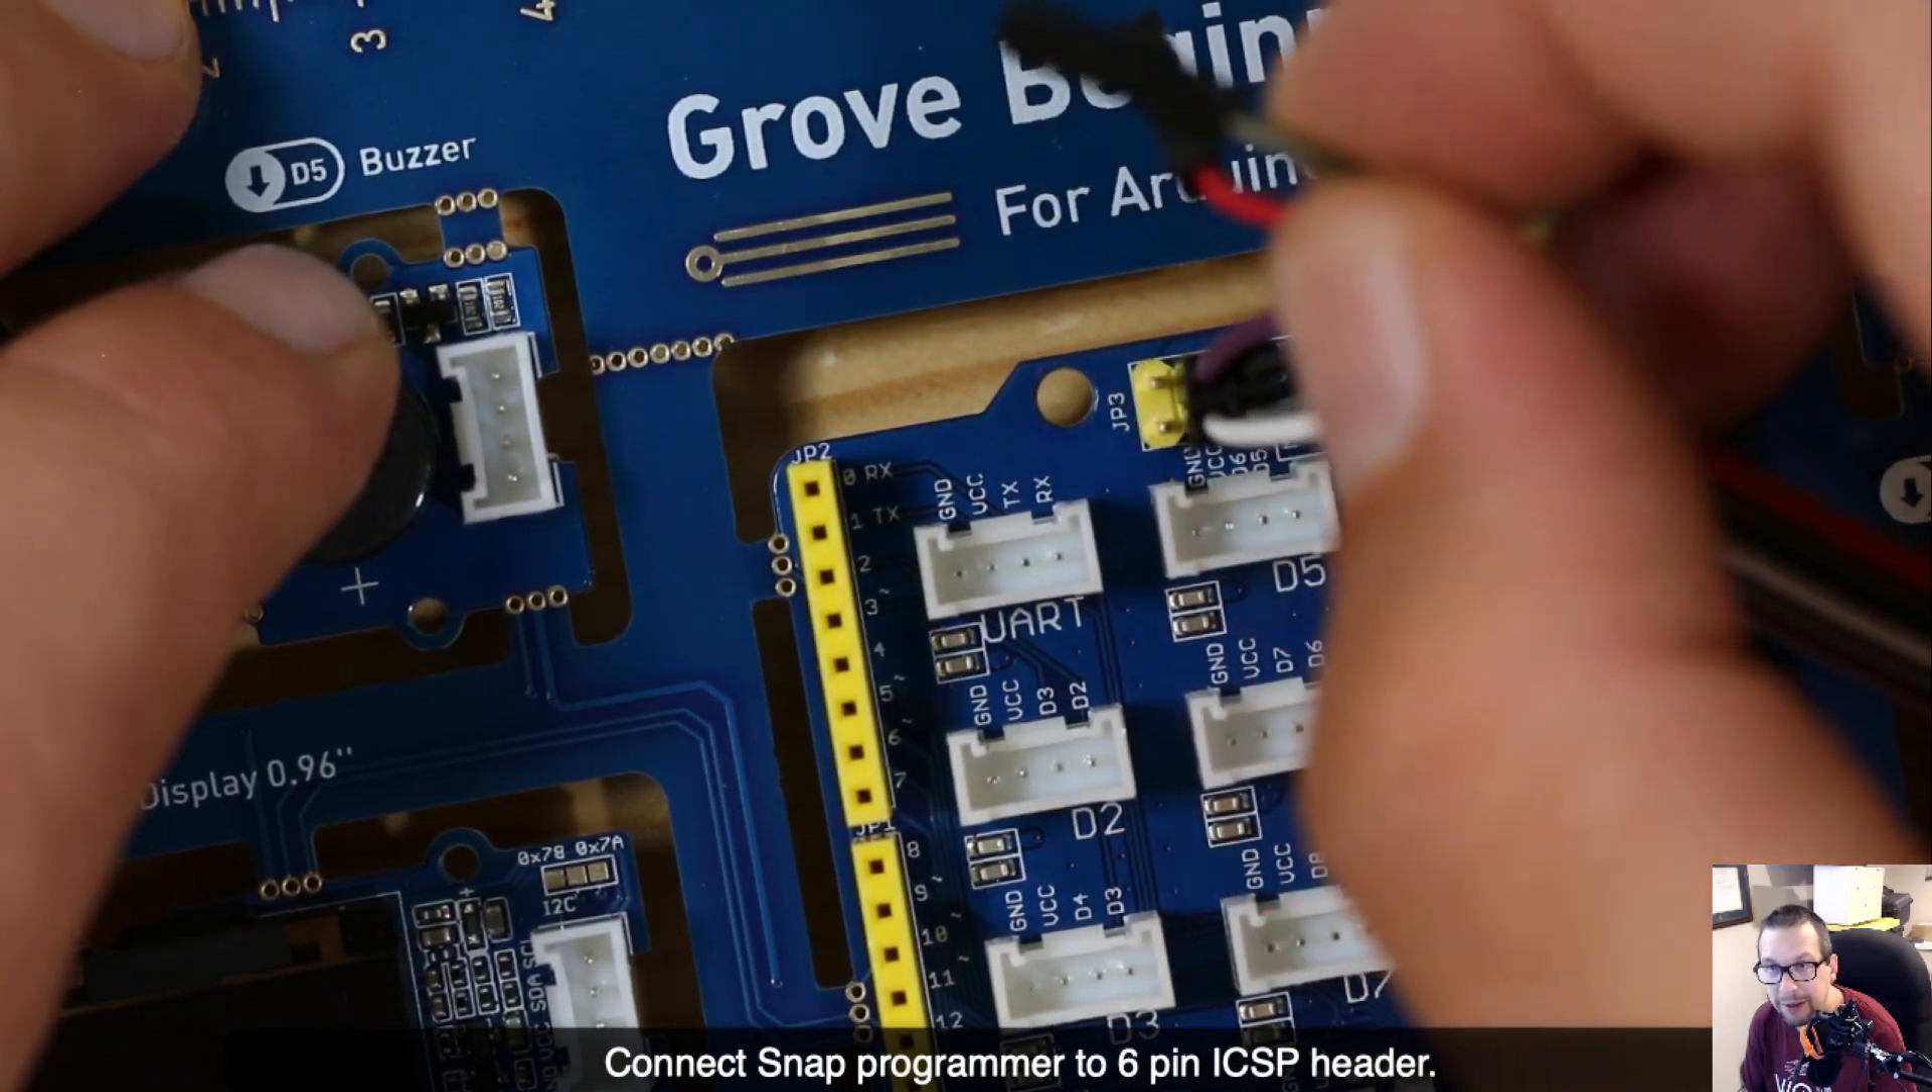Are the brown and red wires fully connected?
No.